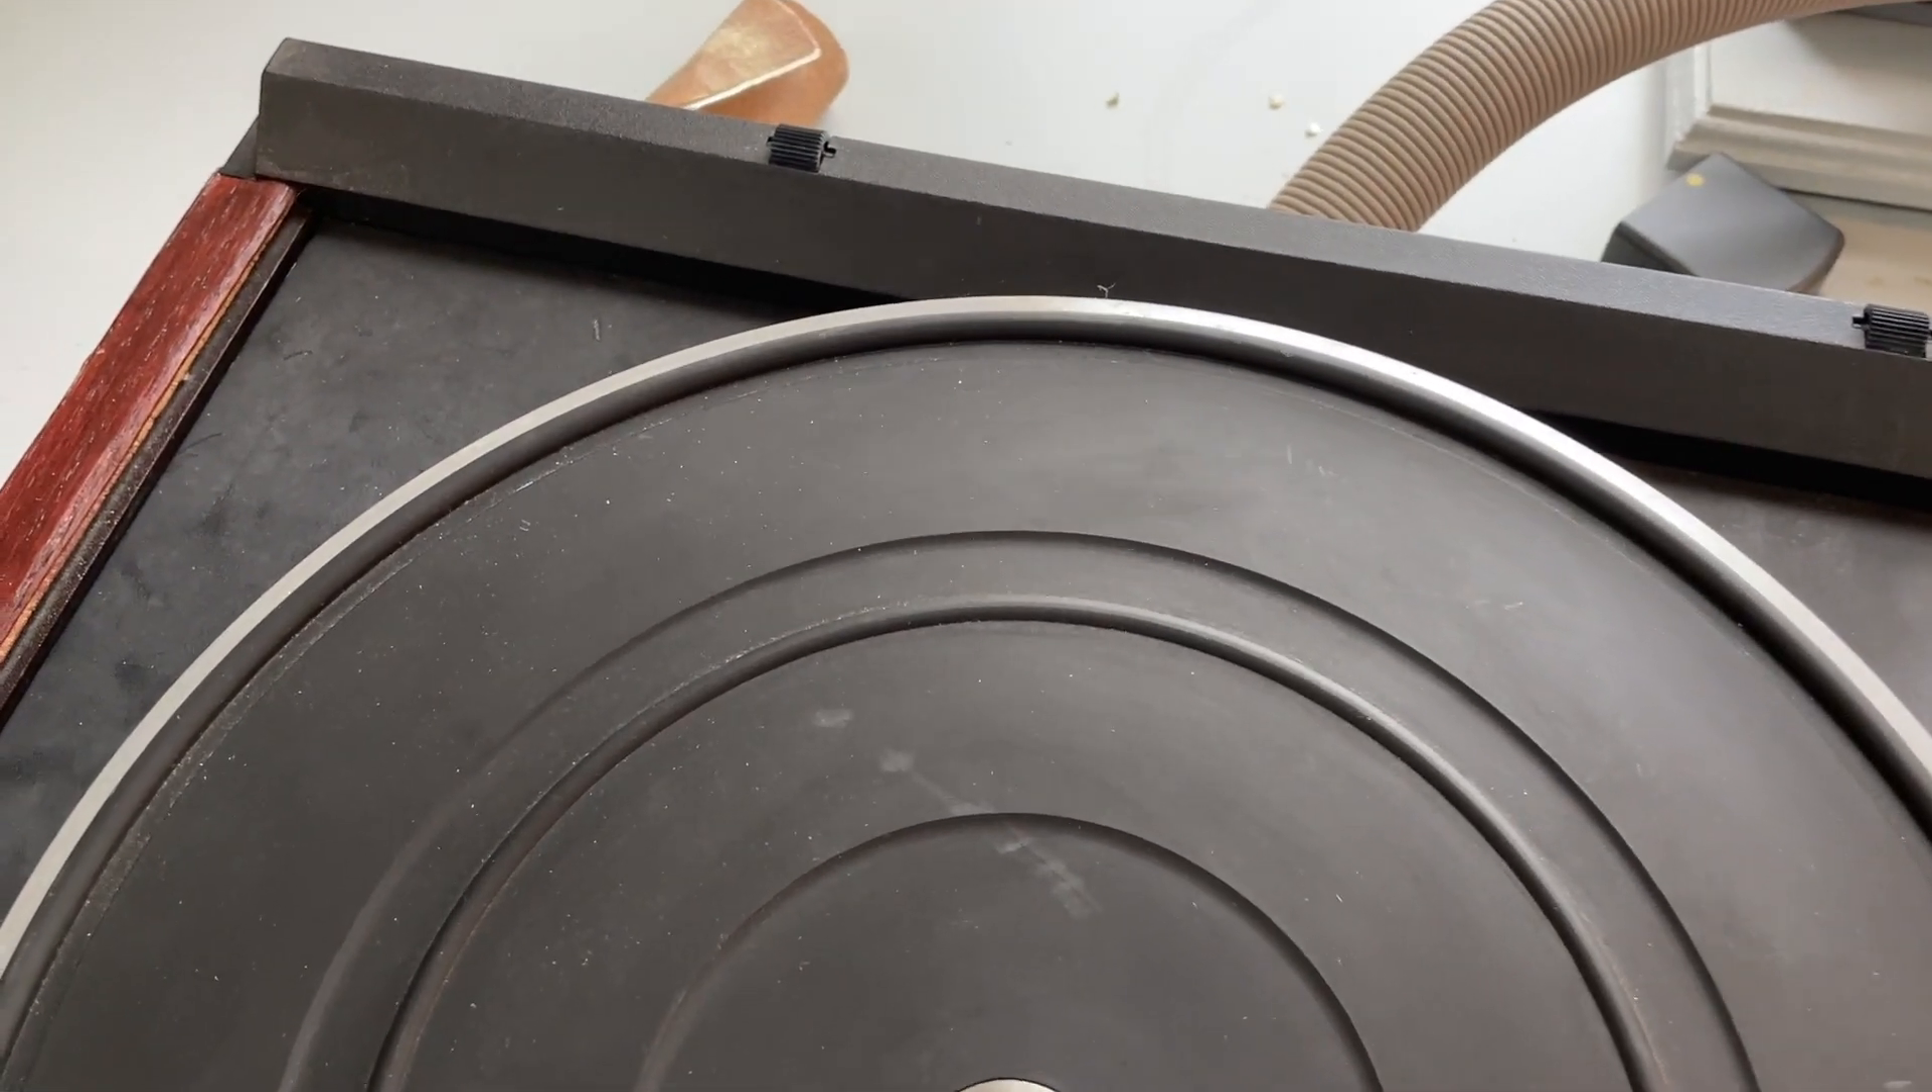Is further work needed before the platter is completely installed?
No.